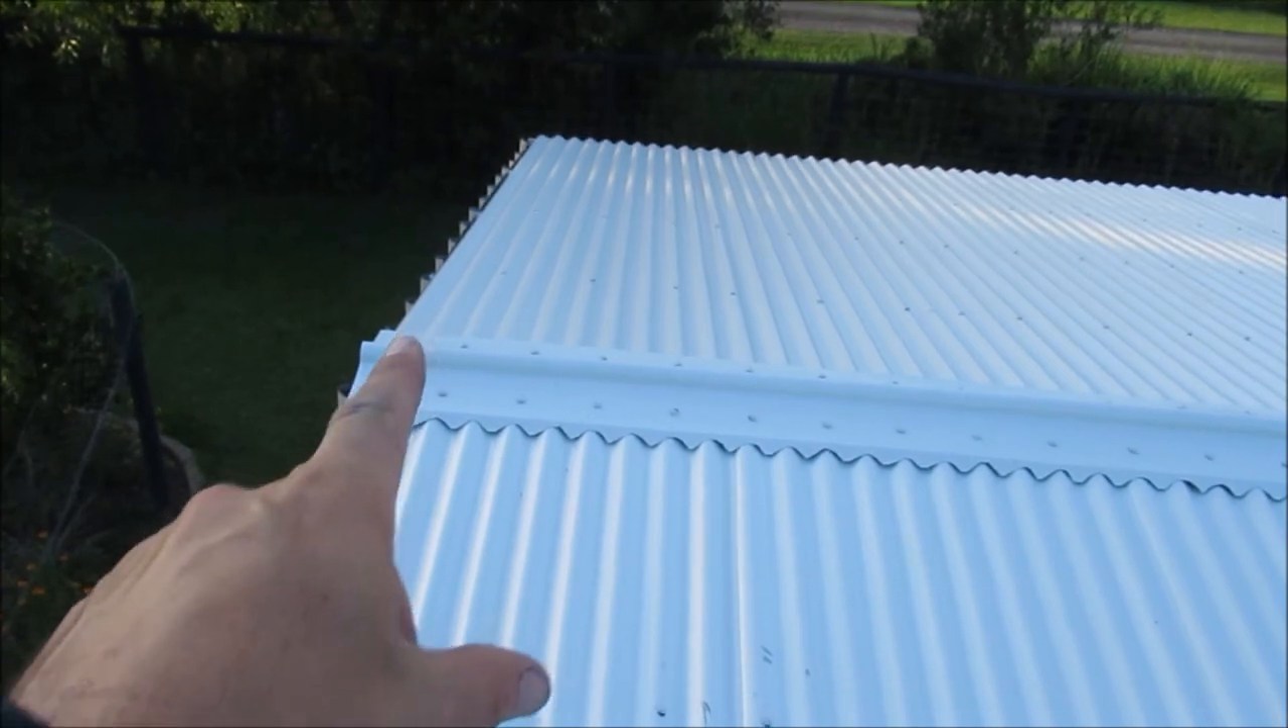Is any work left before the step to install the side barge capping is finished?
Yes.